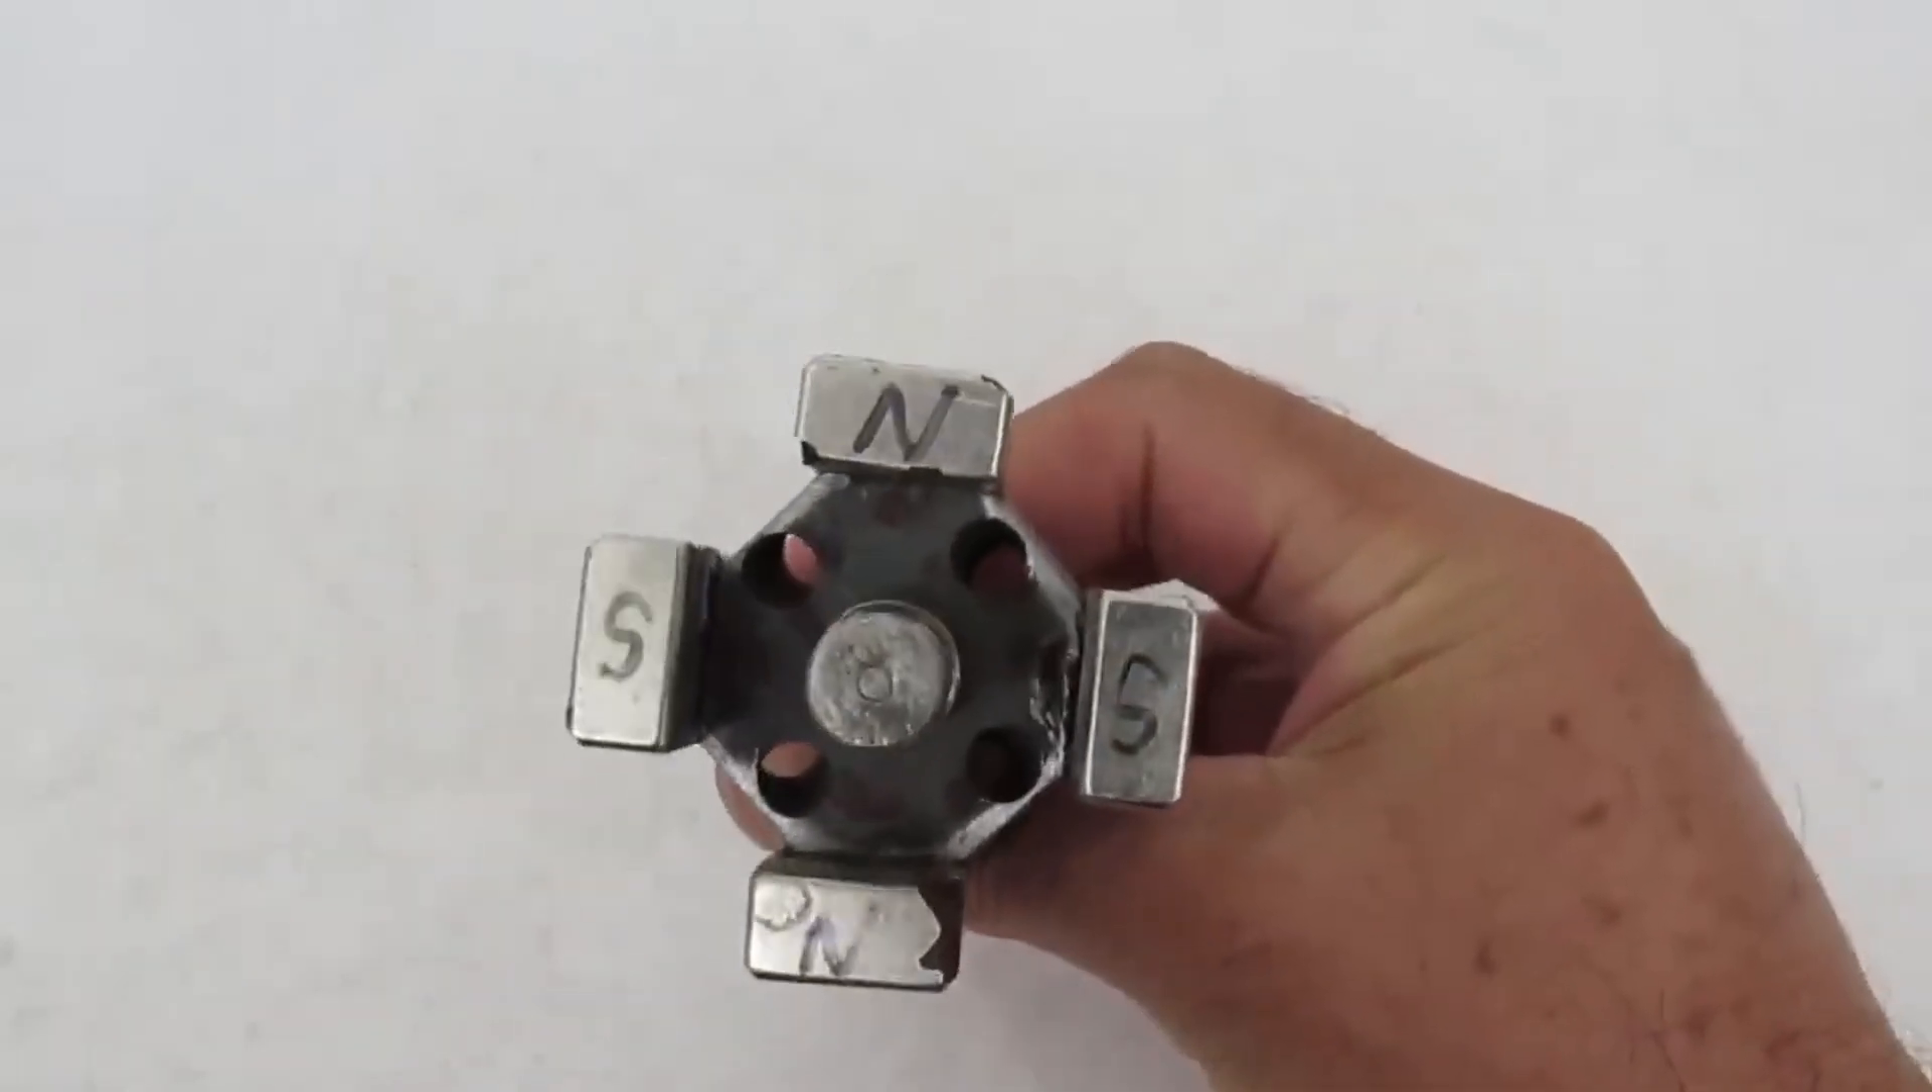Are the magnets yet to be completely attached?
No.